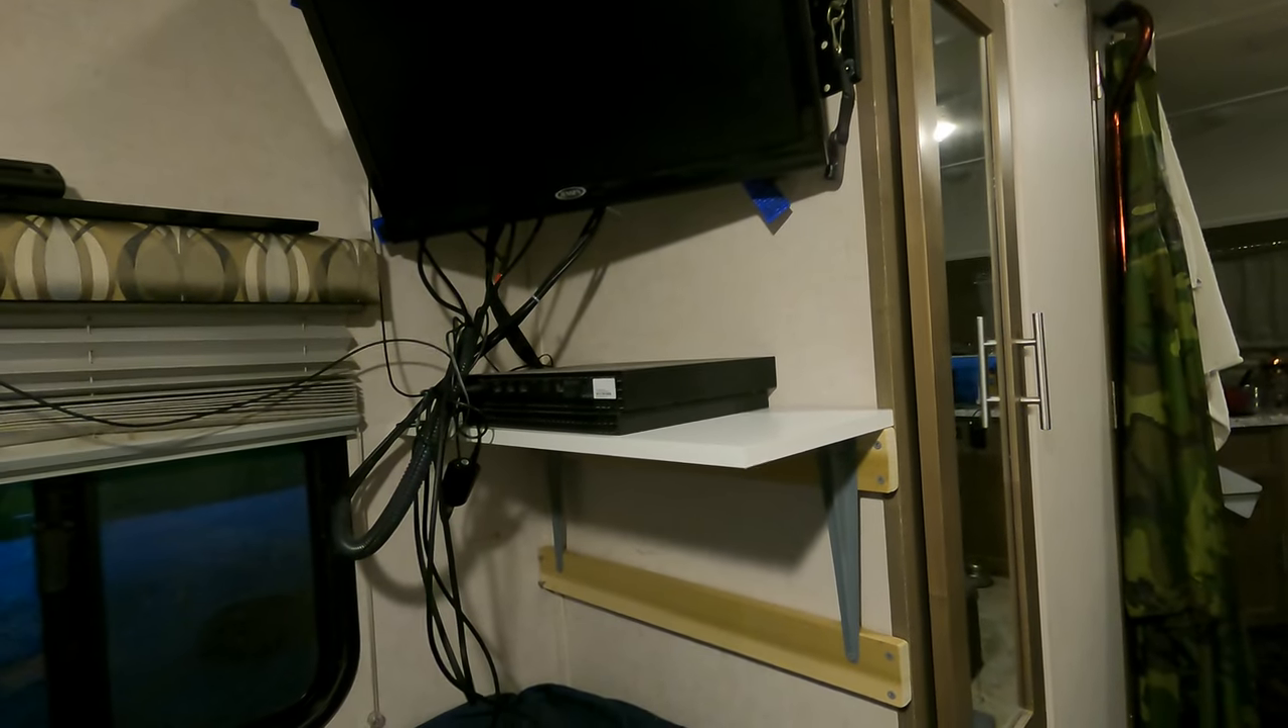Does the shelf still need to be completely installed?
No.